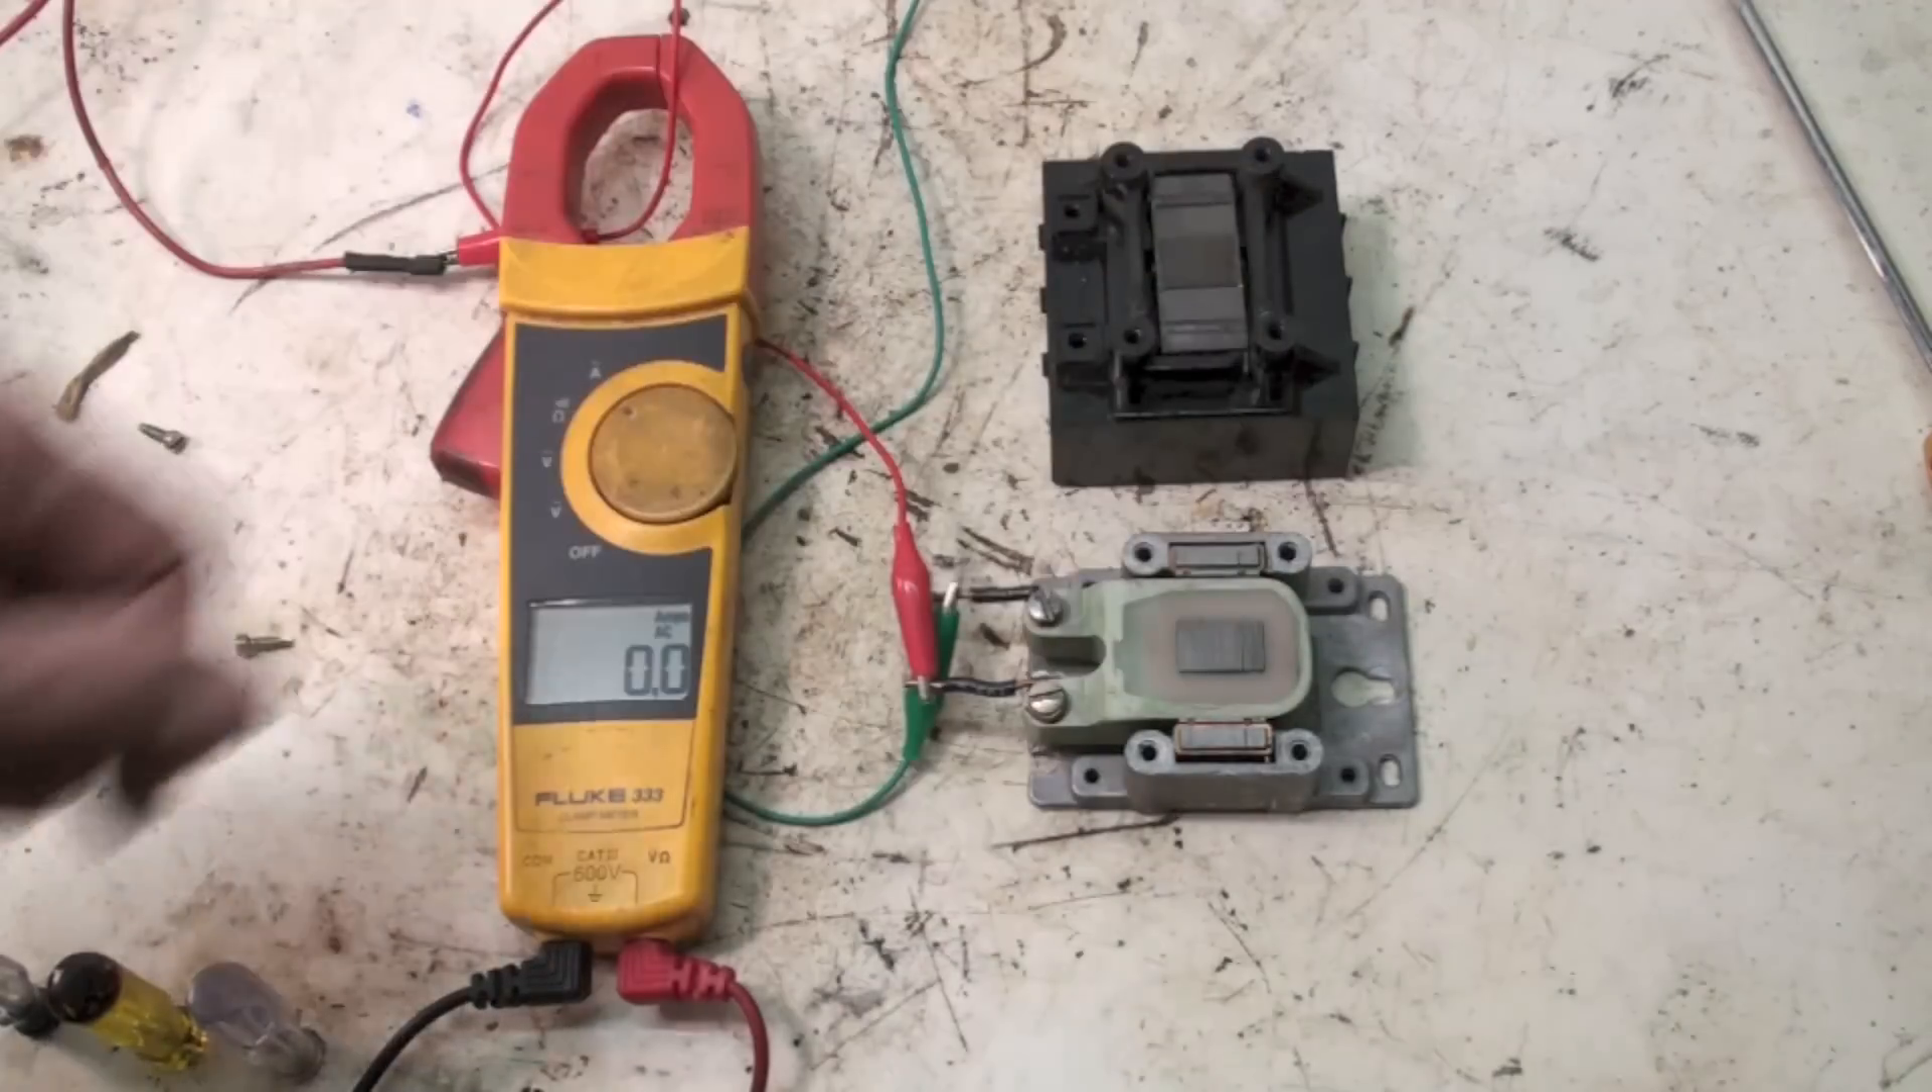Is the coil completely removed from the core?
No.